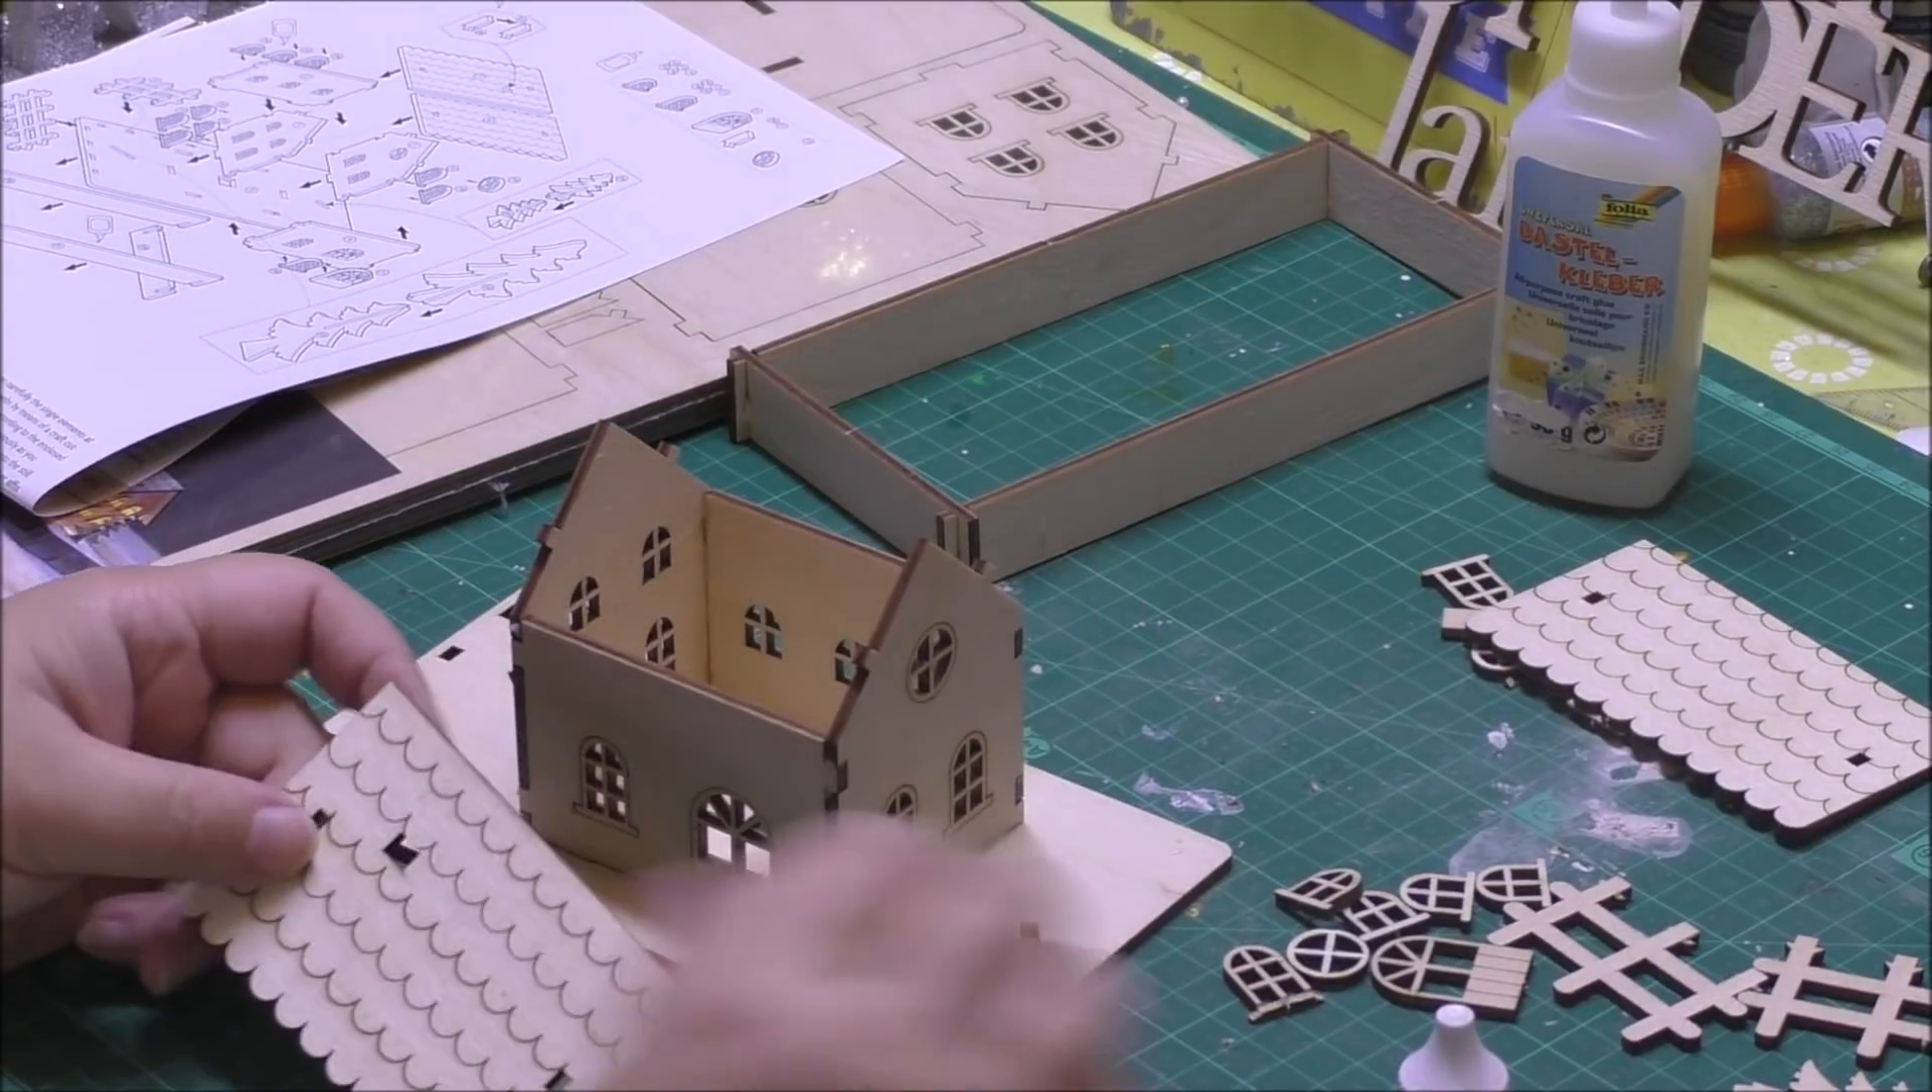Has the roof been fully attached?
No.